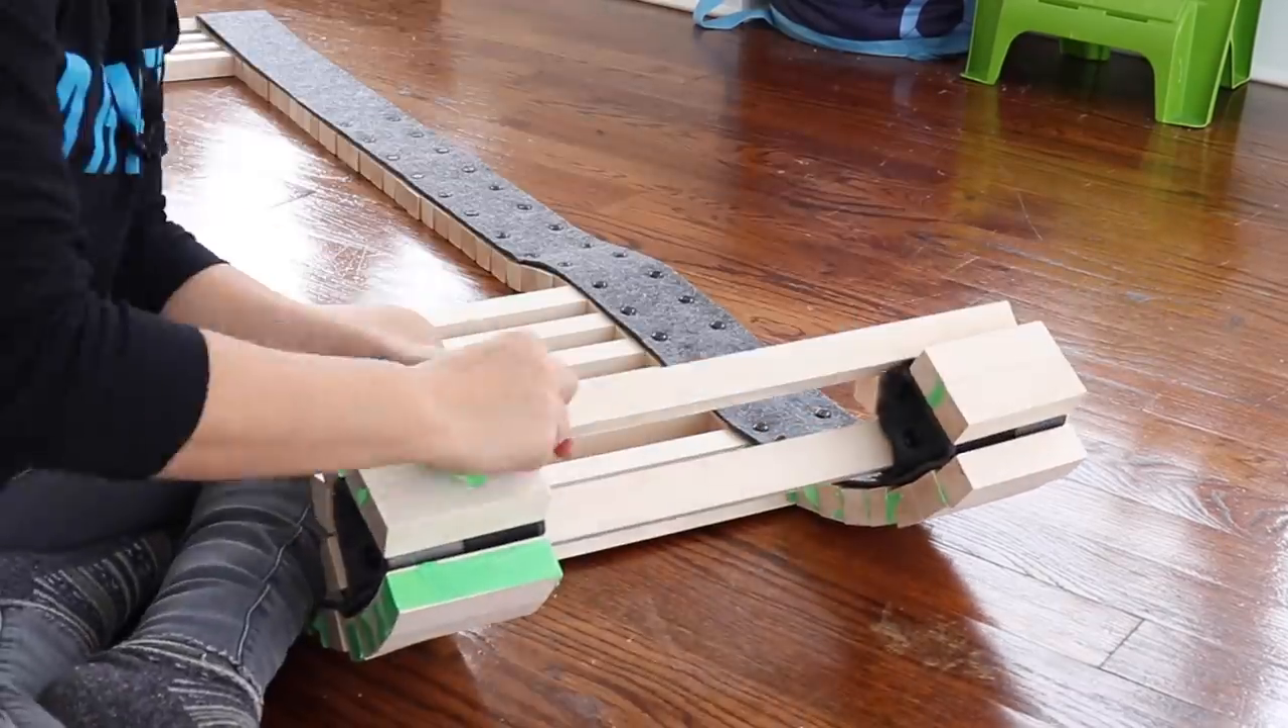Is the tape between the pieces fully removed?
No.